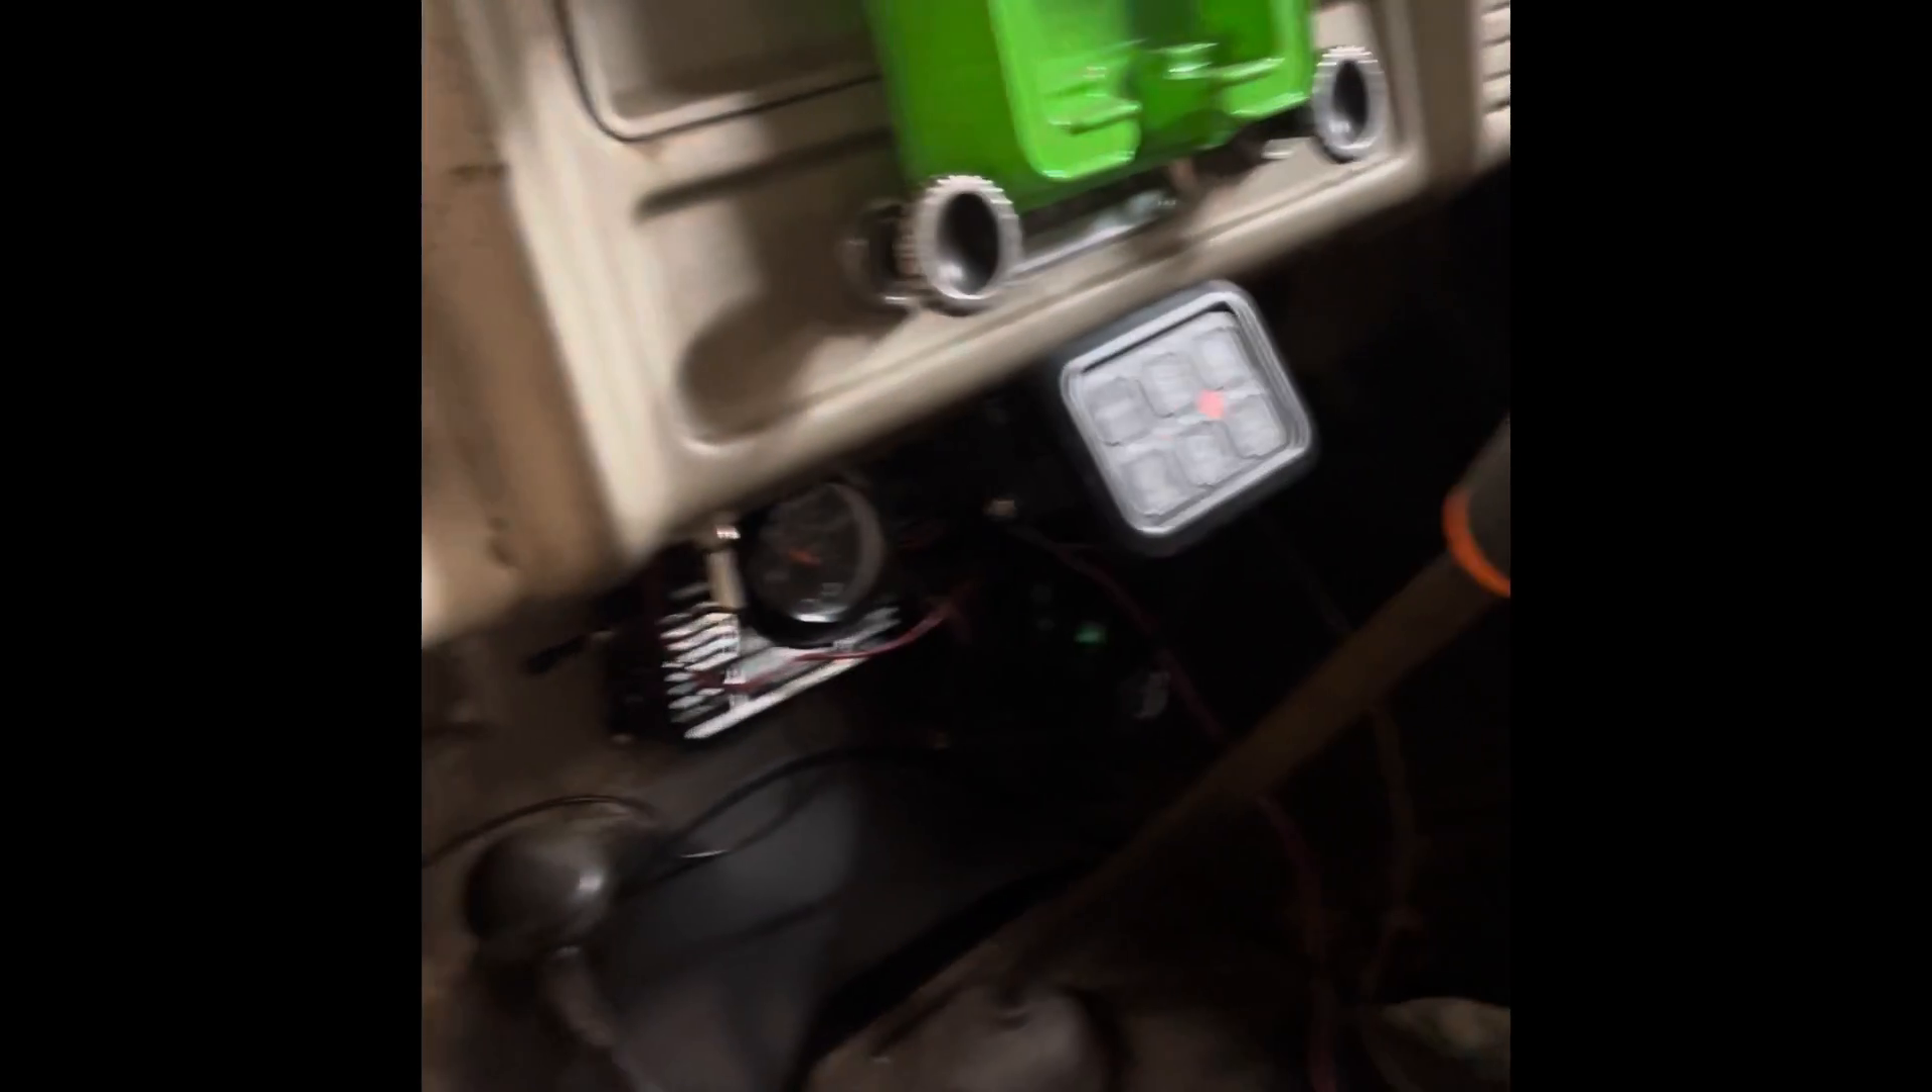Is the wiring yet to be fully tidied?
Yes.